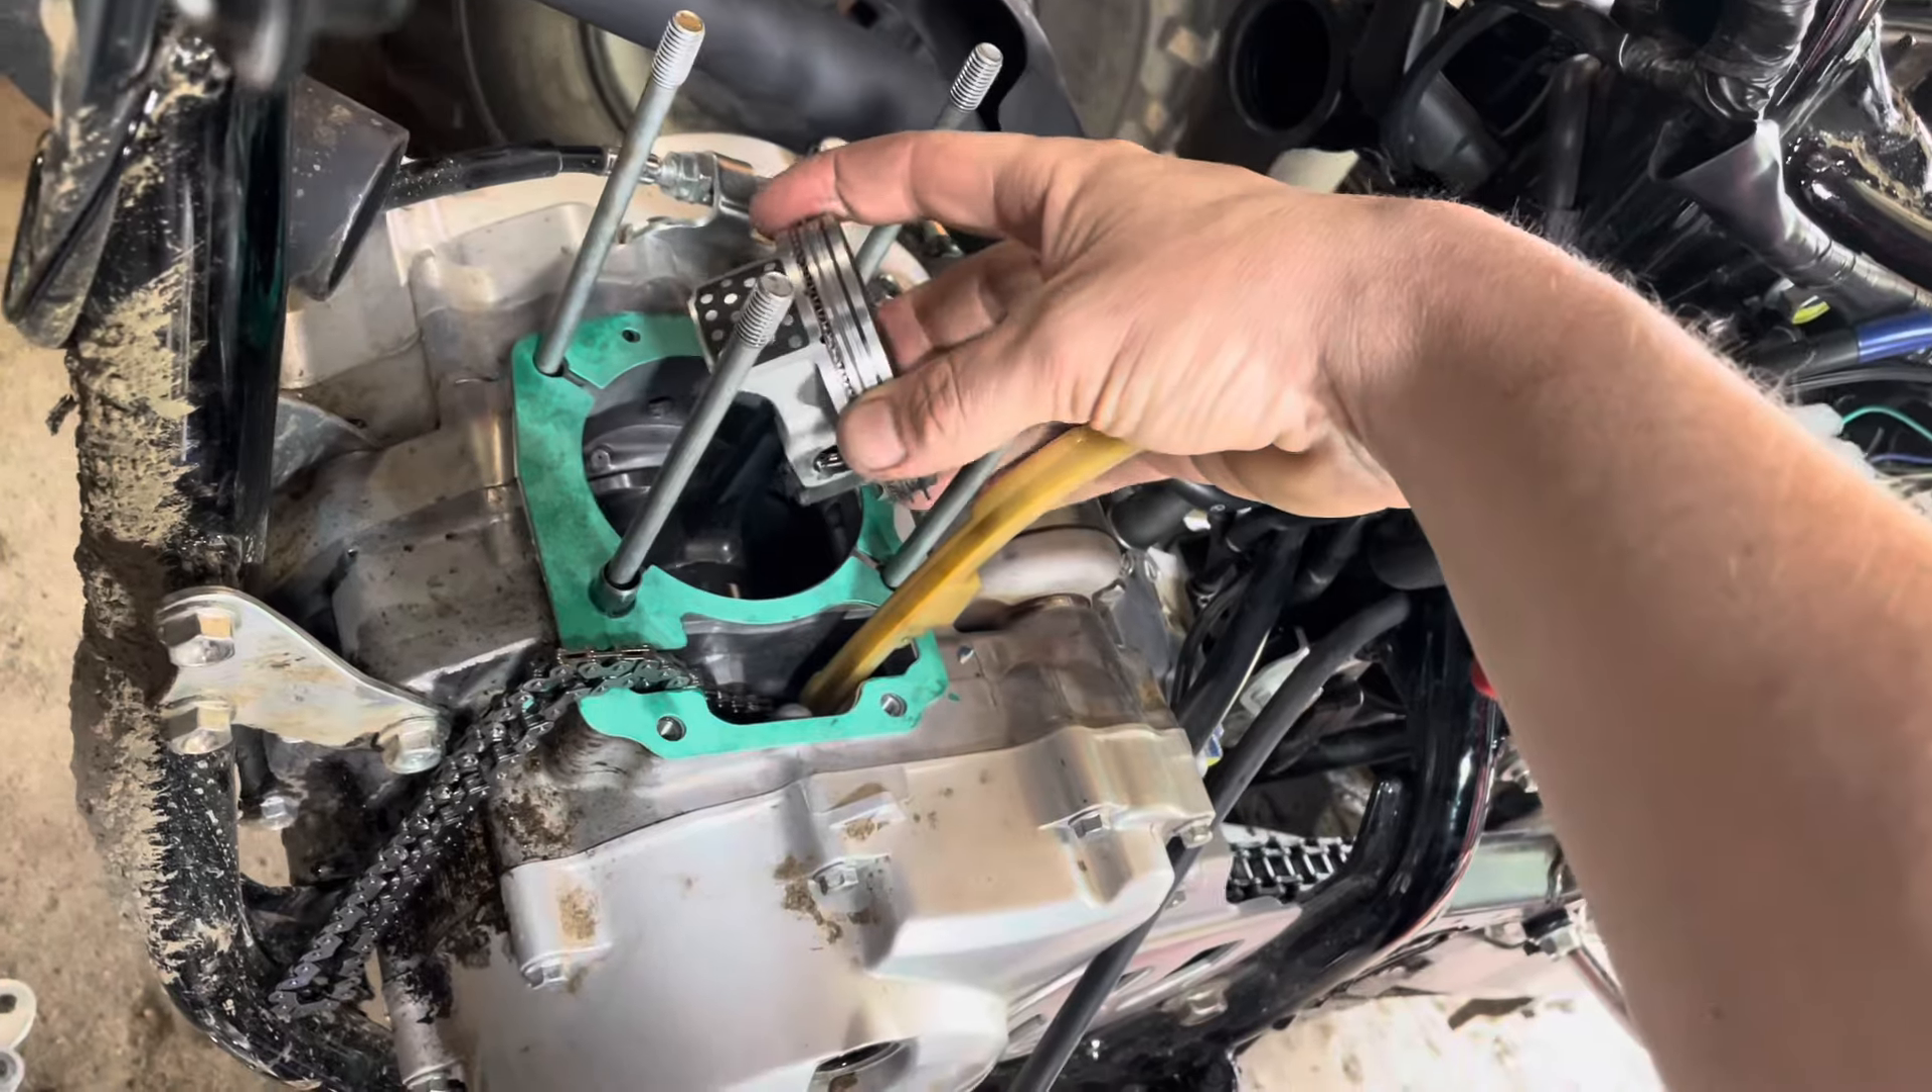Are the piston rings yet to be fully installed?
No.